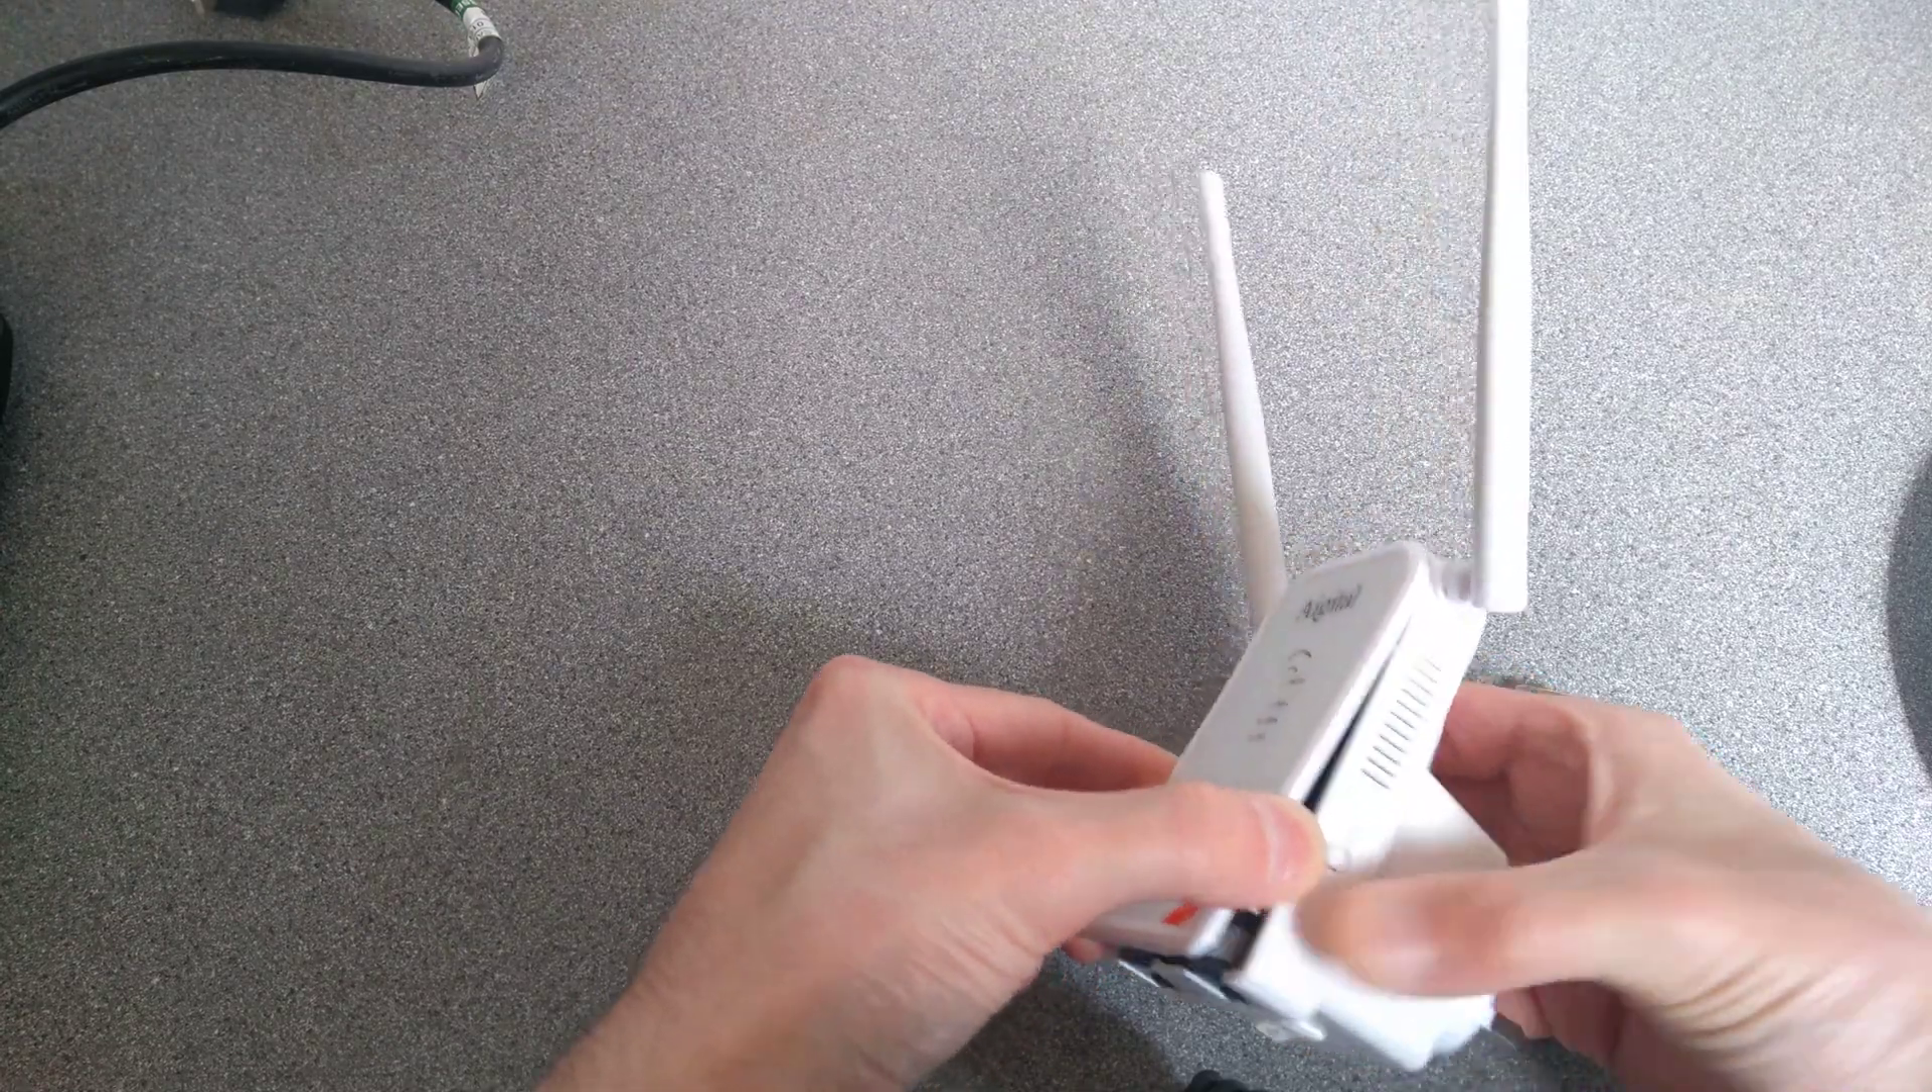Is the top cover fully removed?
No.